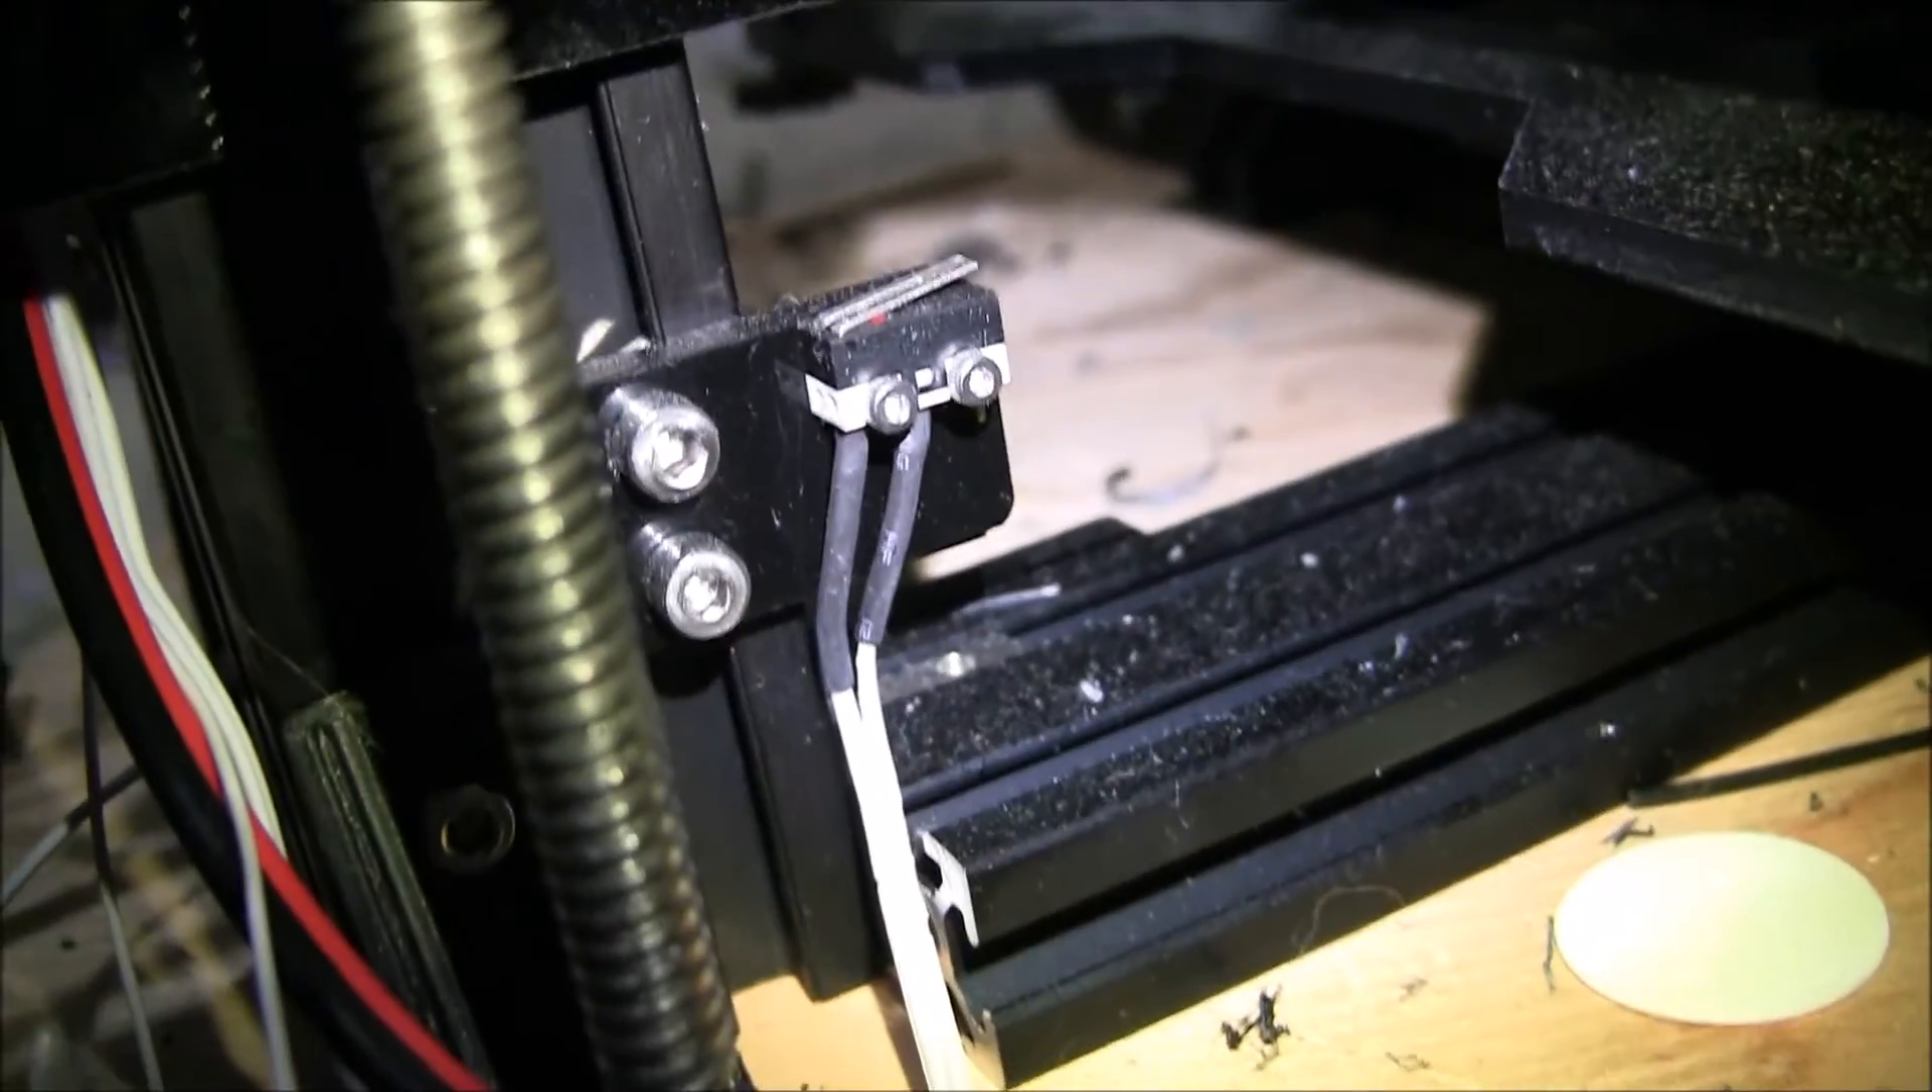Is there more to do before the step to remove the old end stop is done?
Yes.